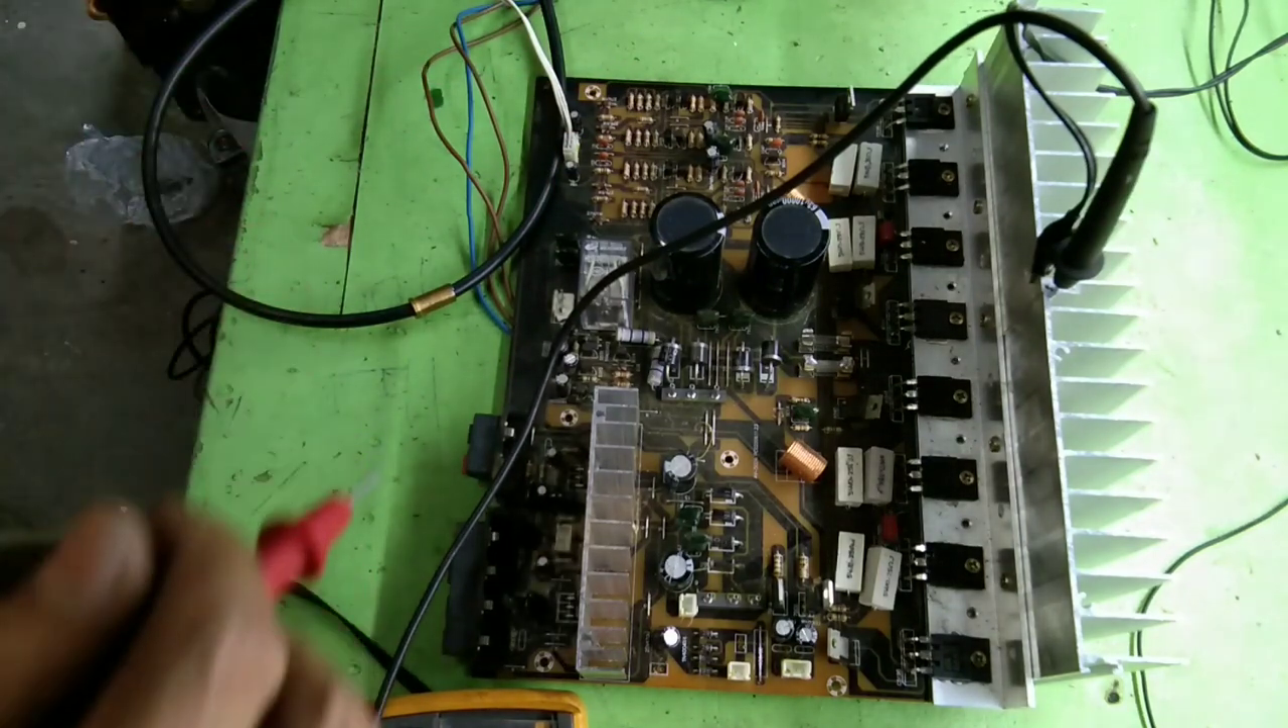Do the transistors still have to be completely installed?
No.